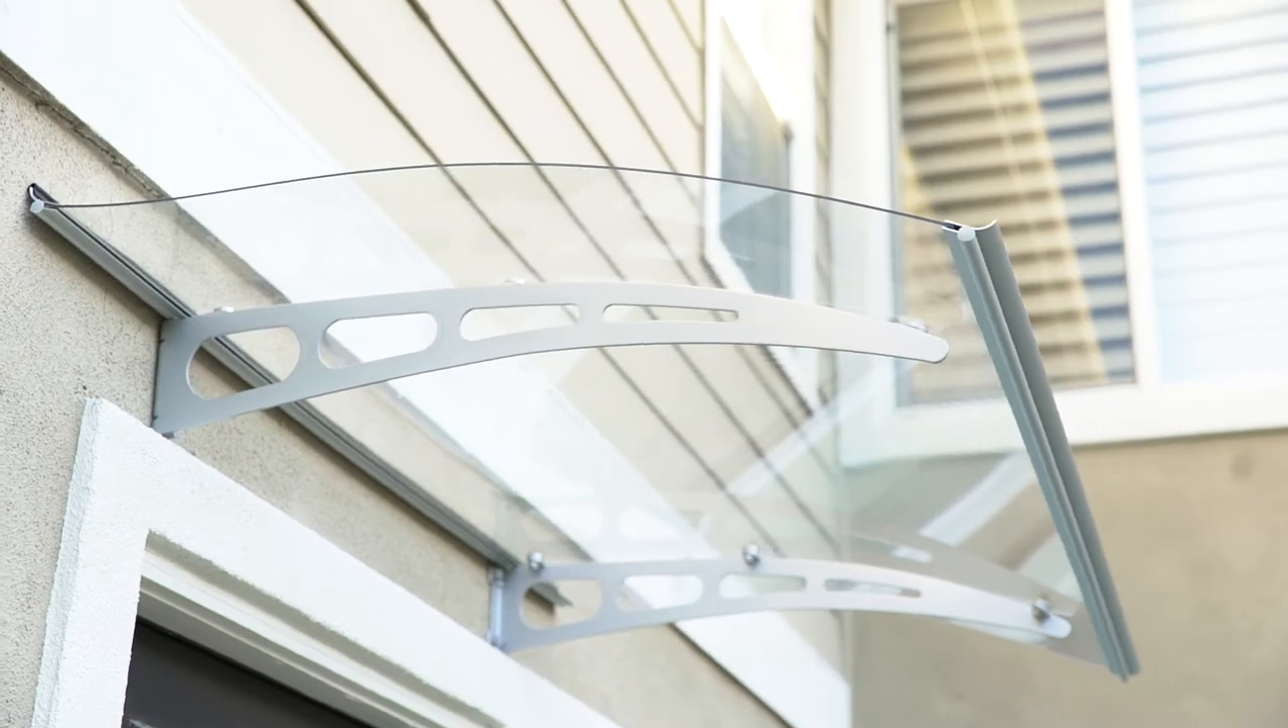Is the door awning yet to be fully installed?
No.